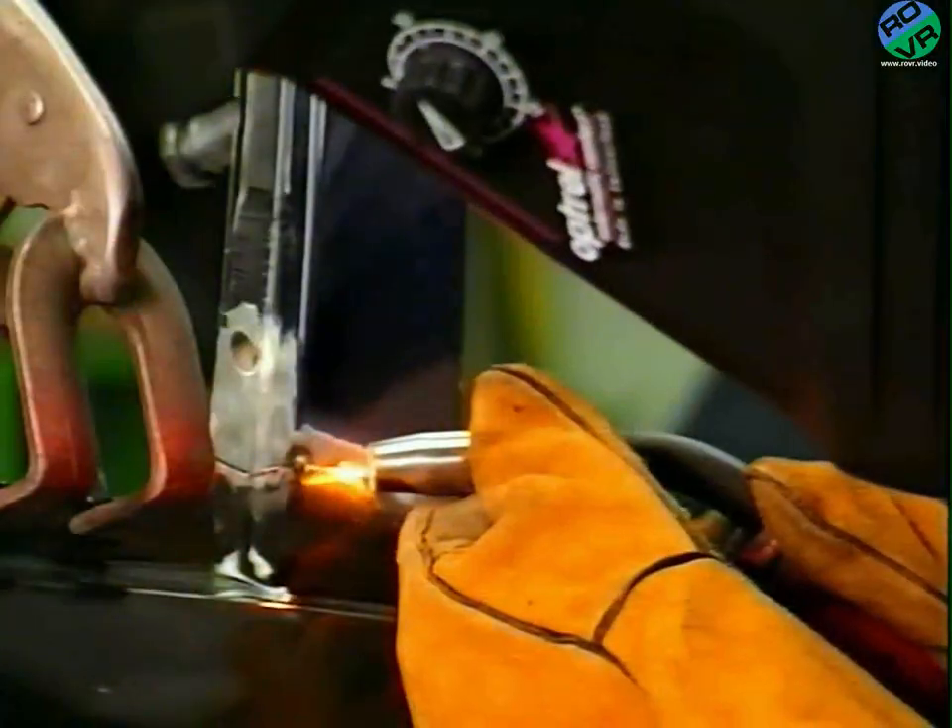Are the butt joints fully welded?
No.